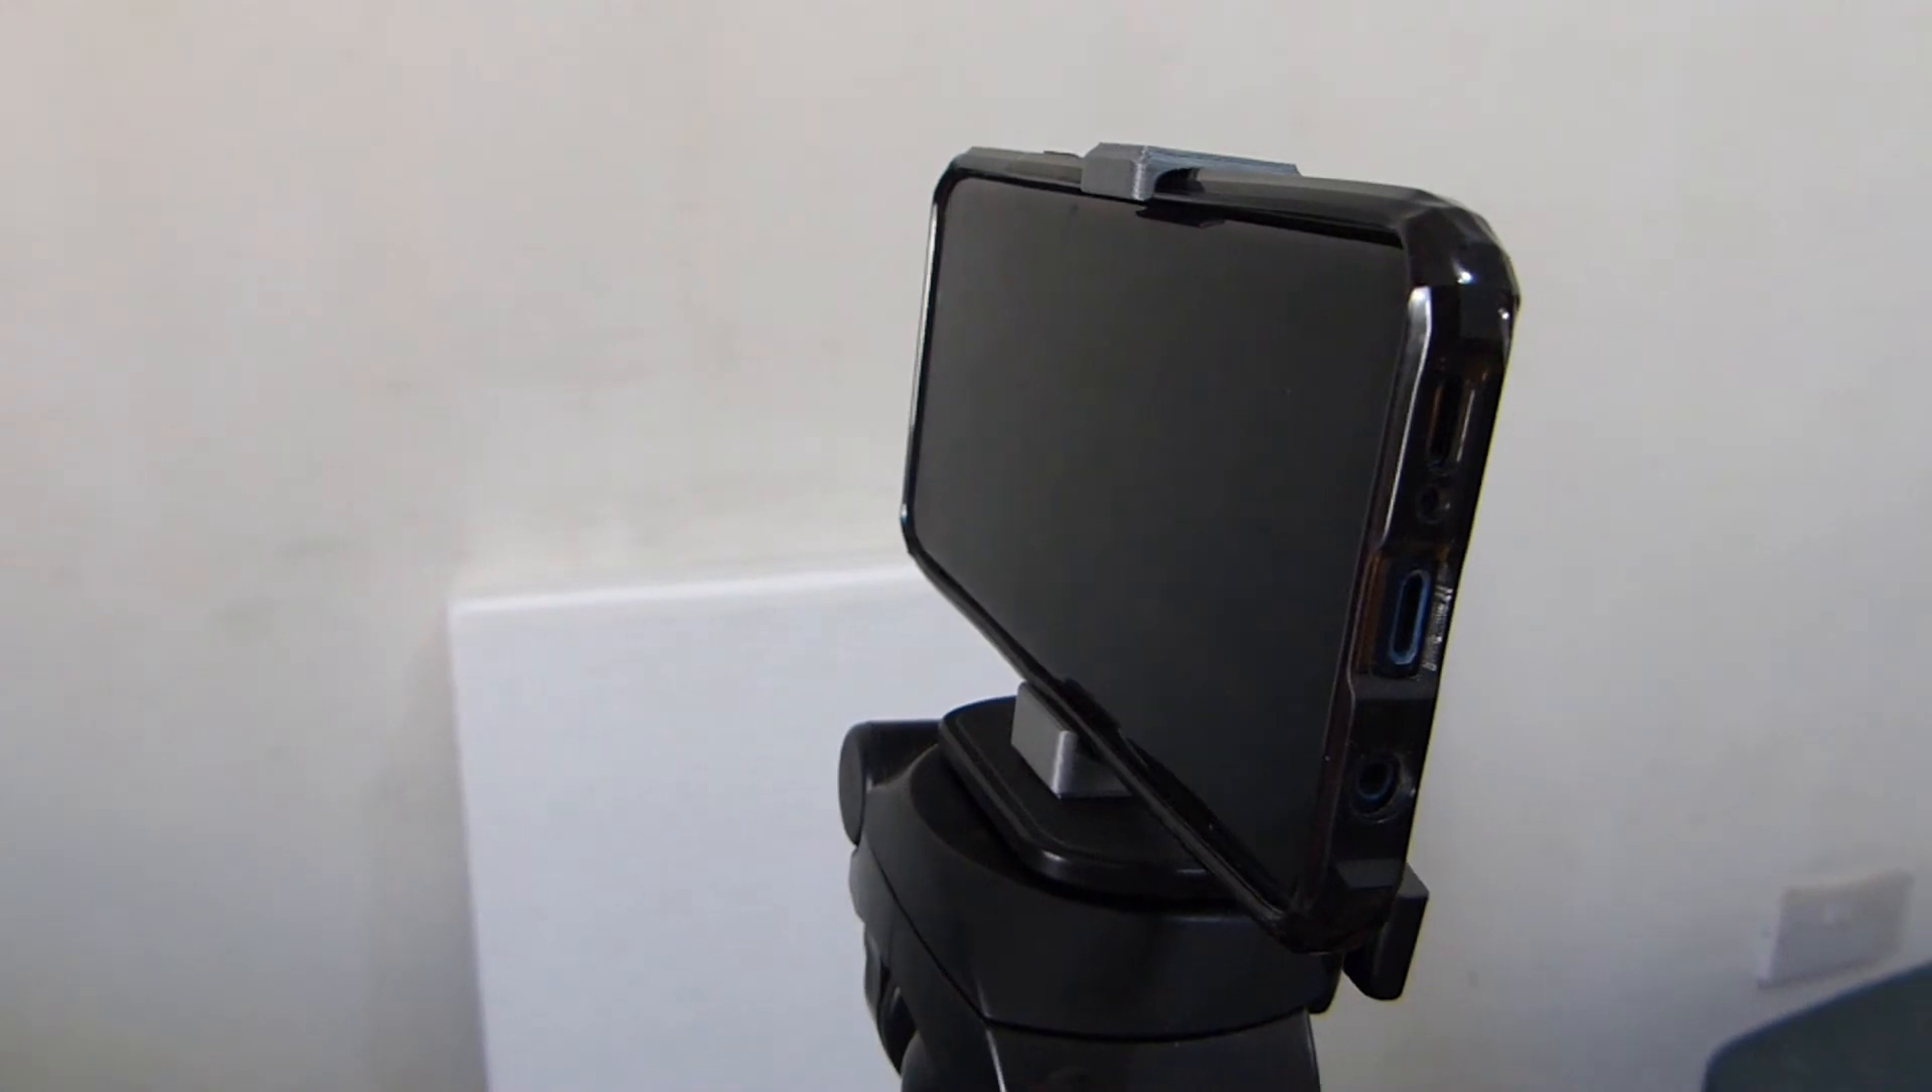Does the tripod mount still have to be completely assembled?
No.